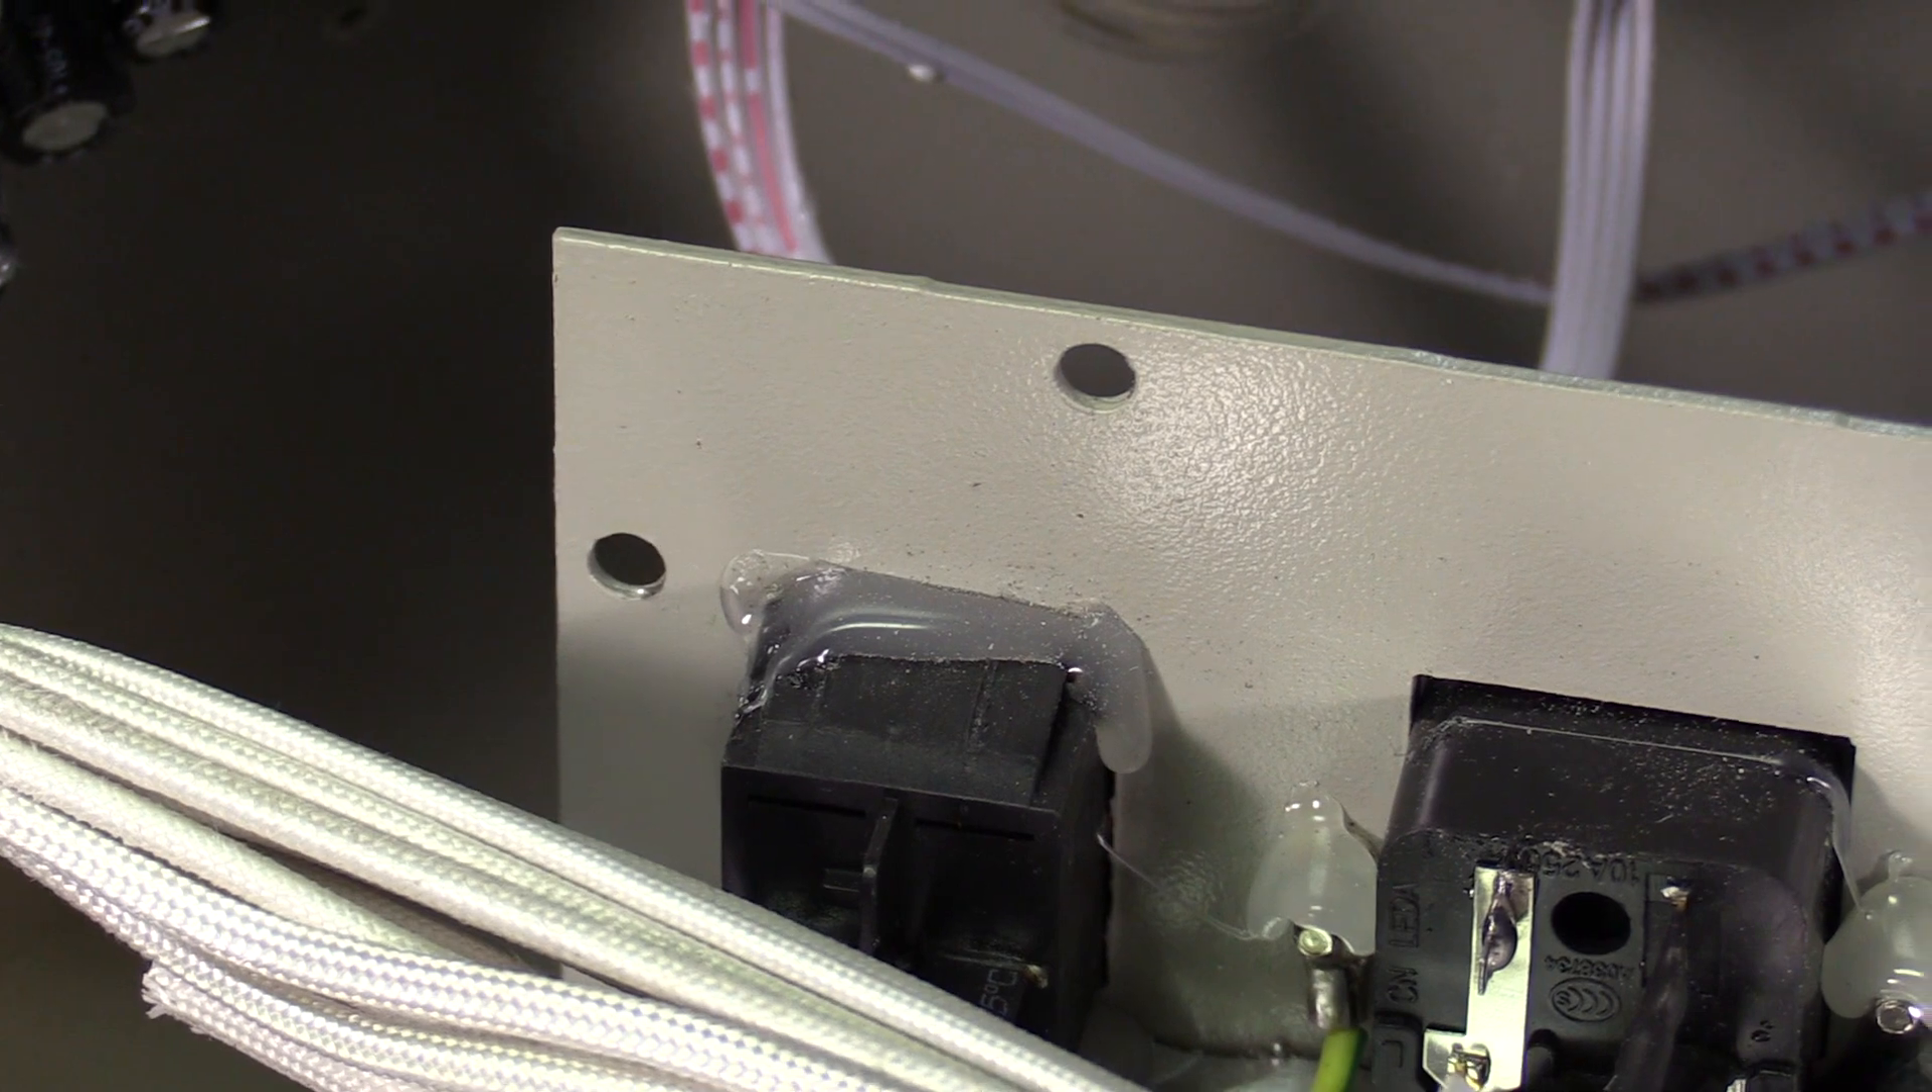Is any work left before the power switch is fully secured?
No.